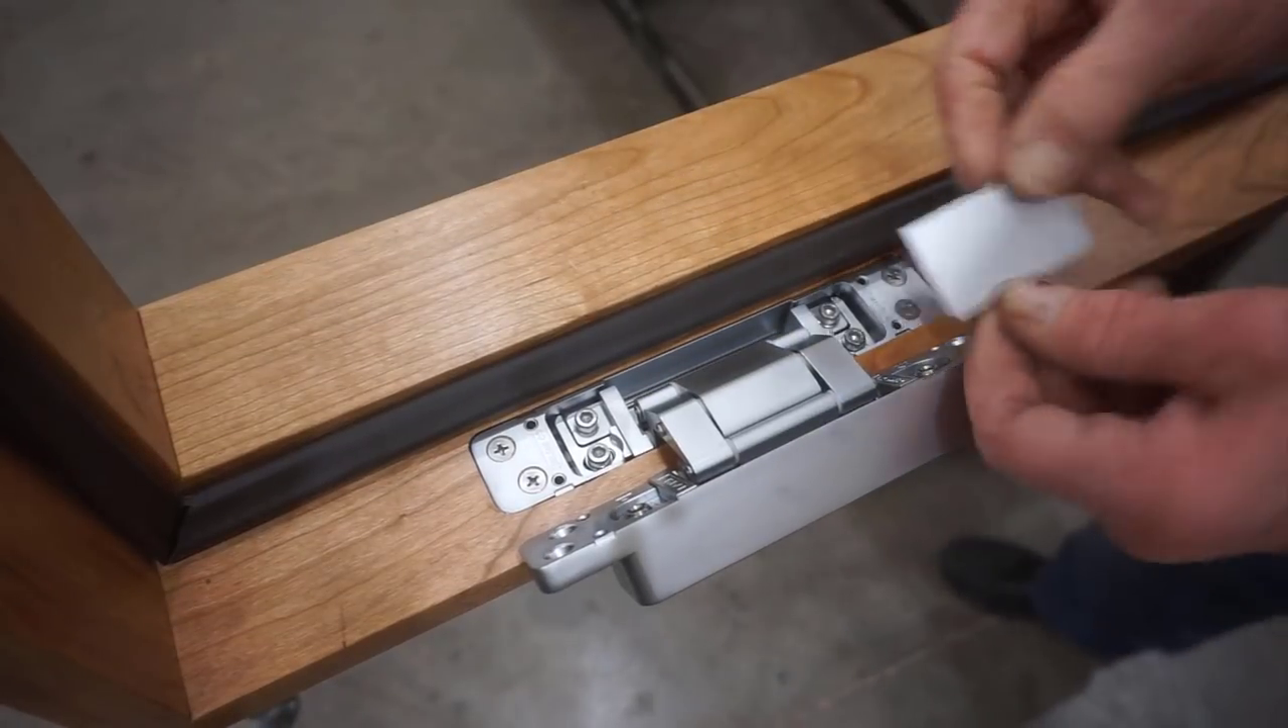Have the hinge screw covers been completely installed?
No.